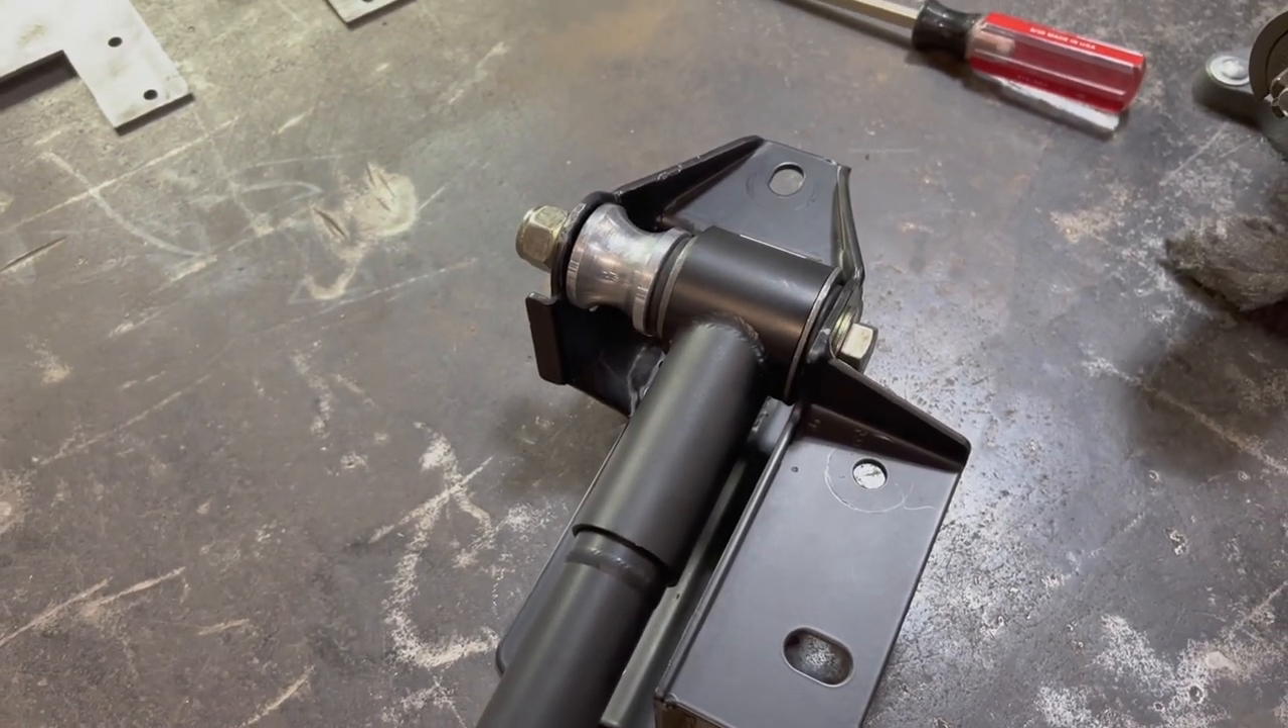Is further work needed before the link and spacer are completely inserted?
No.